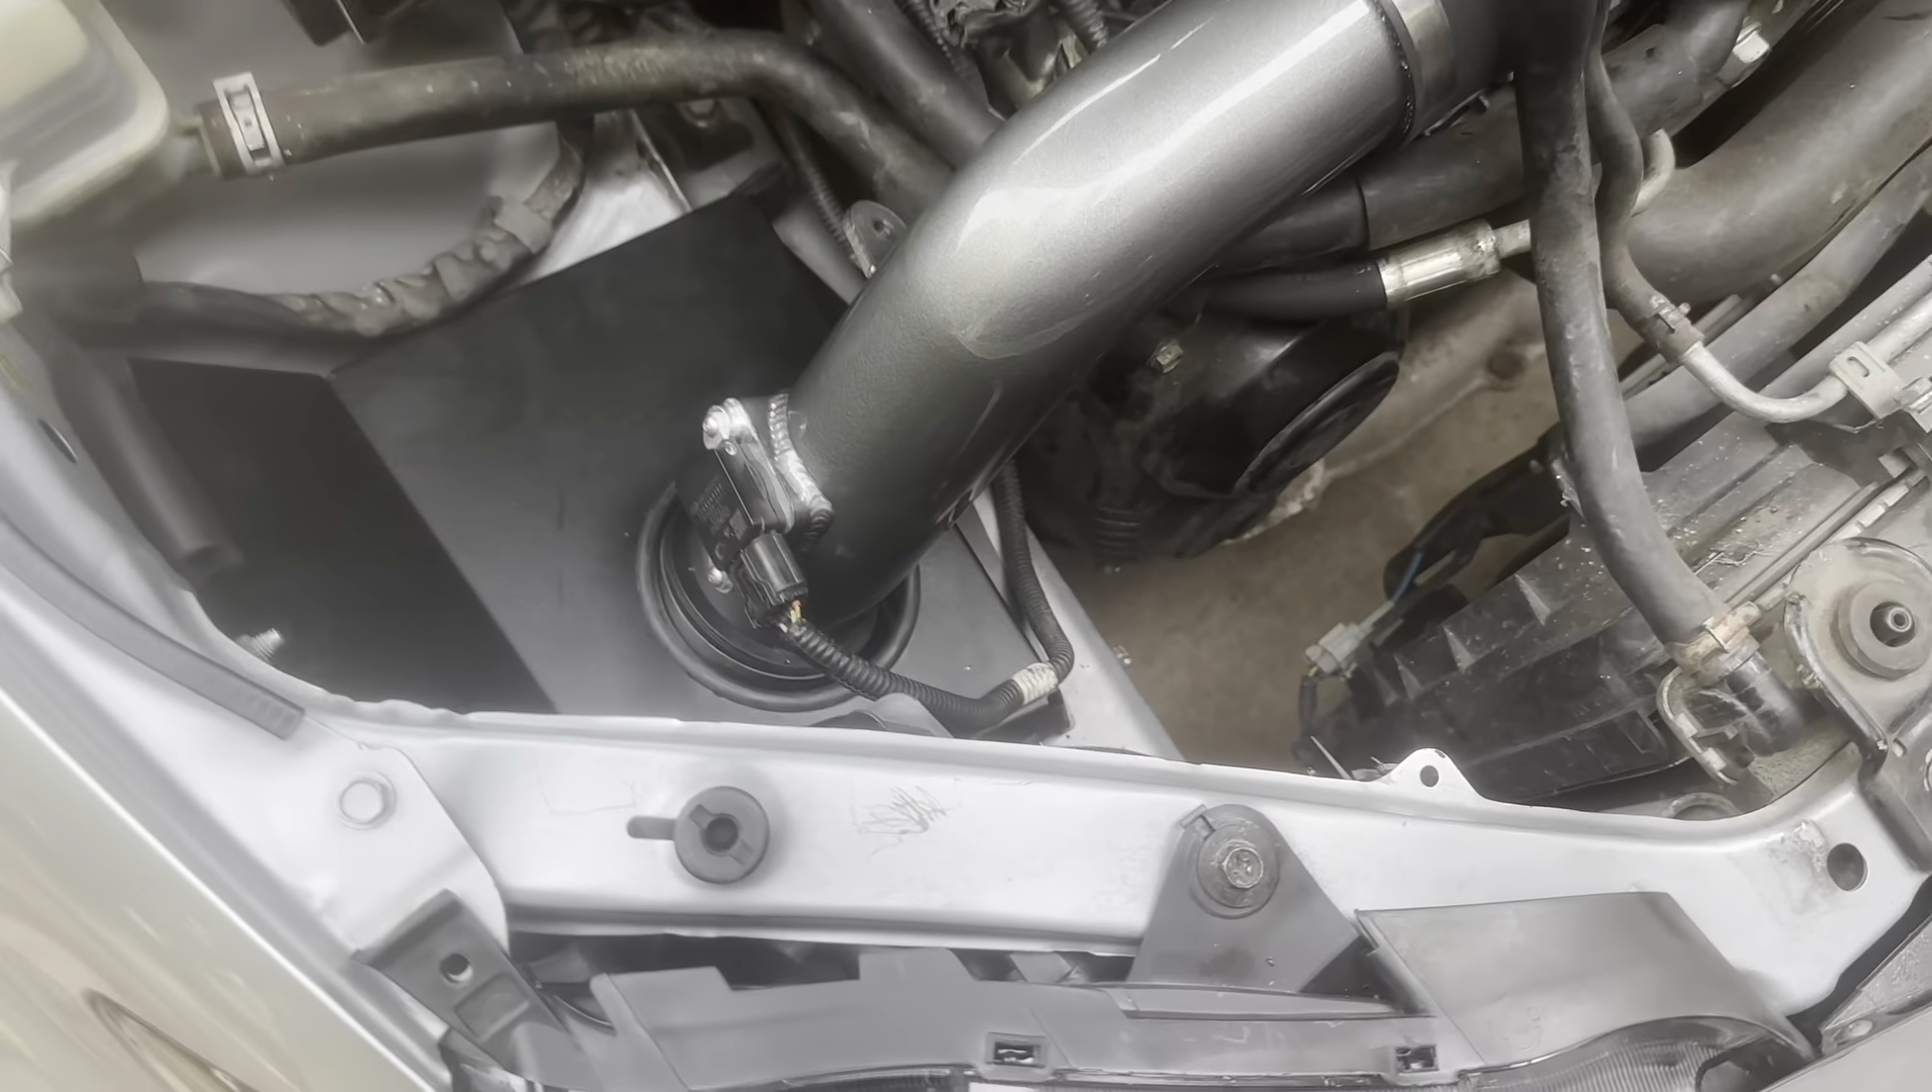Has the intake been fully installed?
Yes.